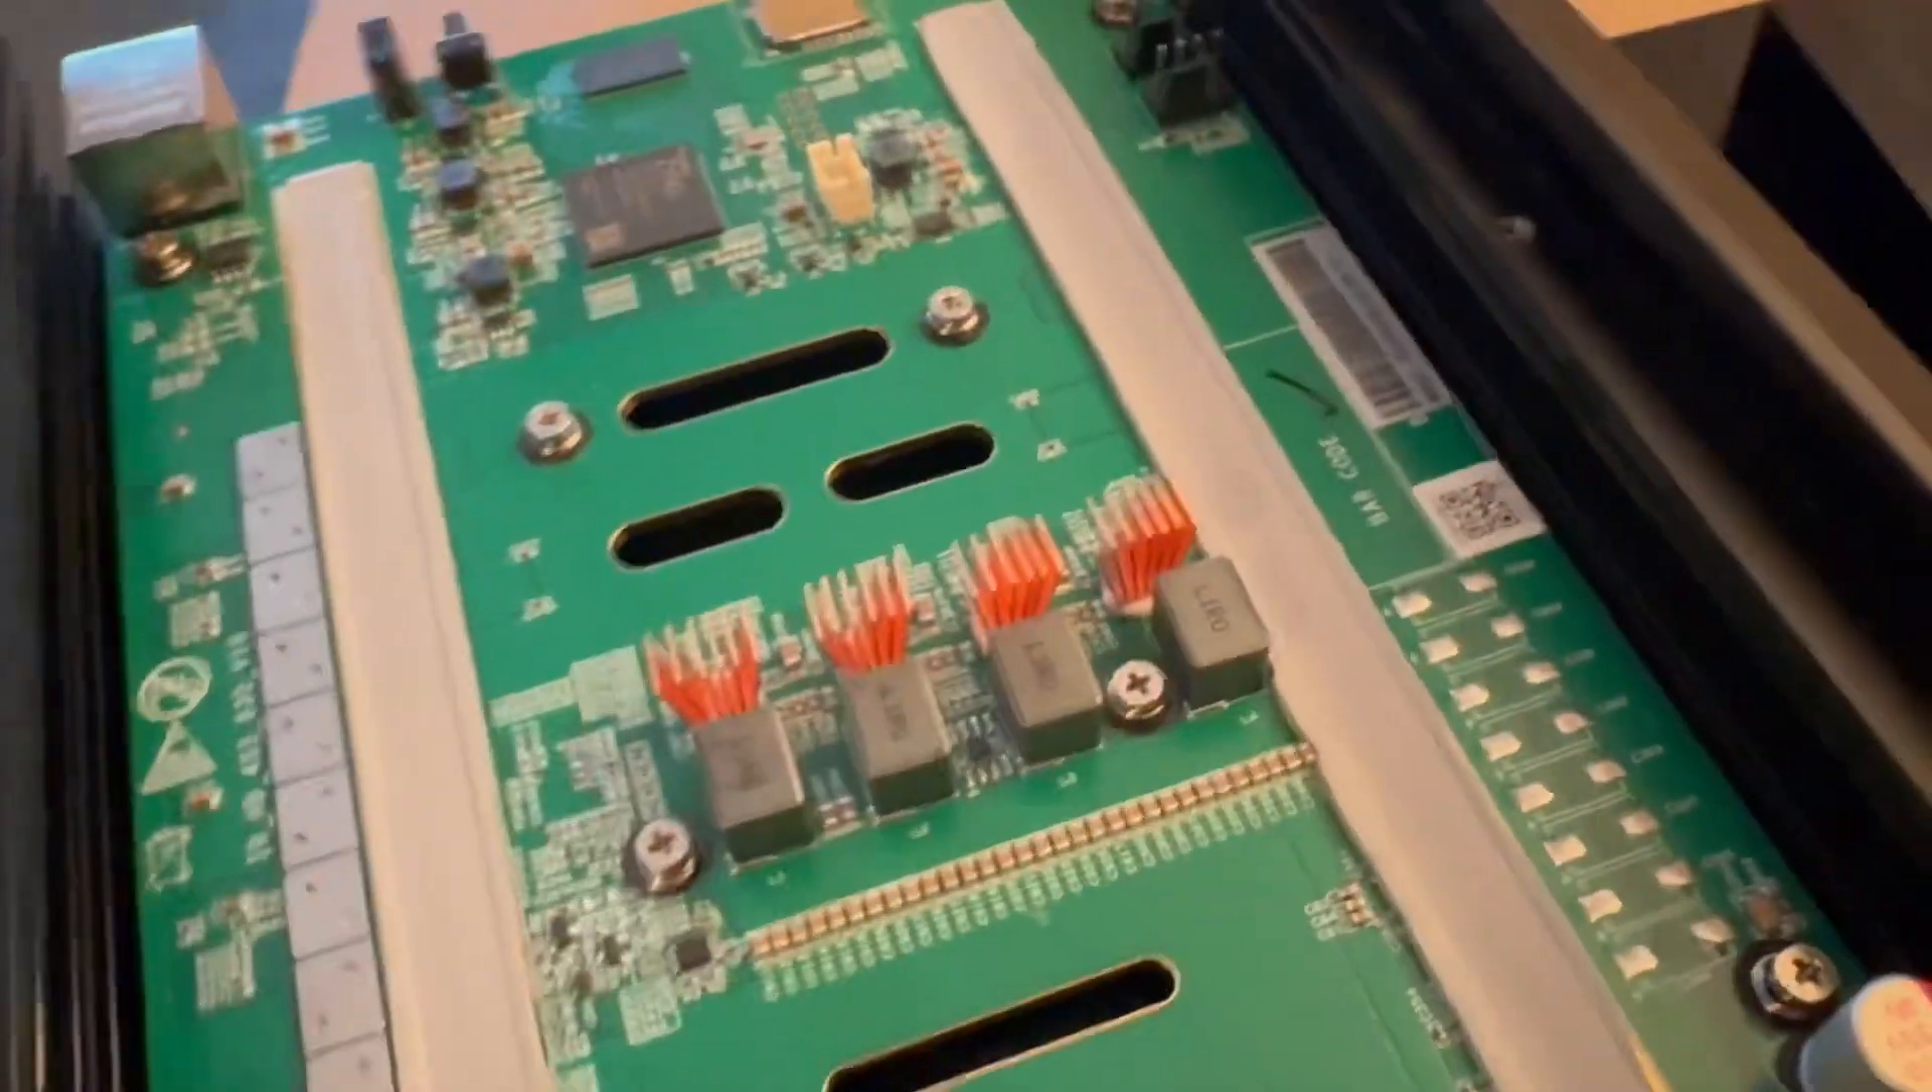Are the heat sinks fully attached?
Yes.